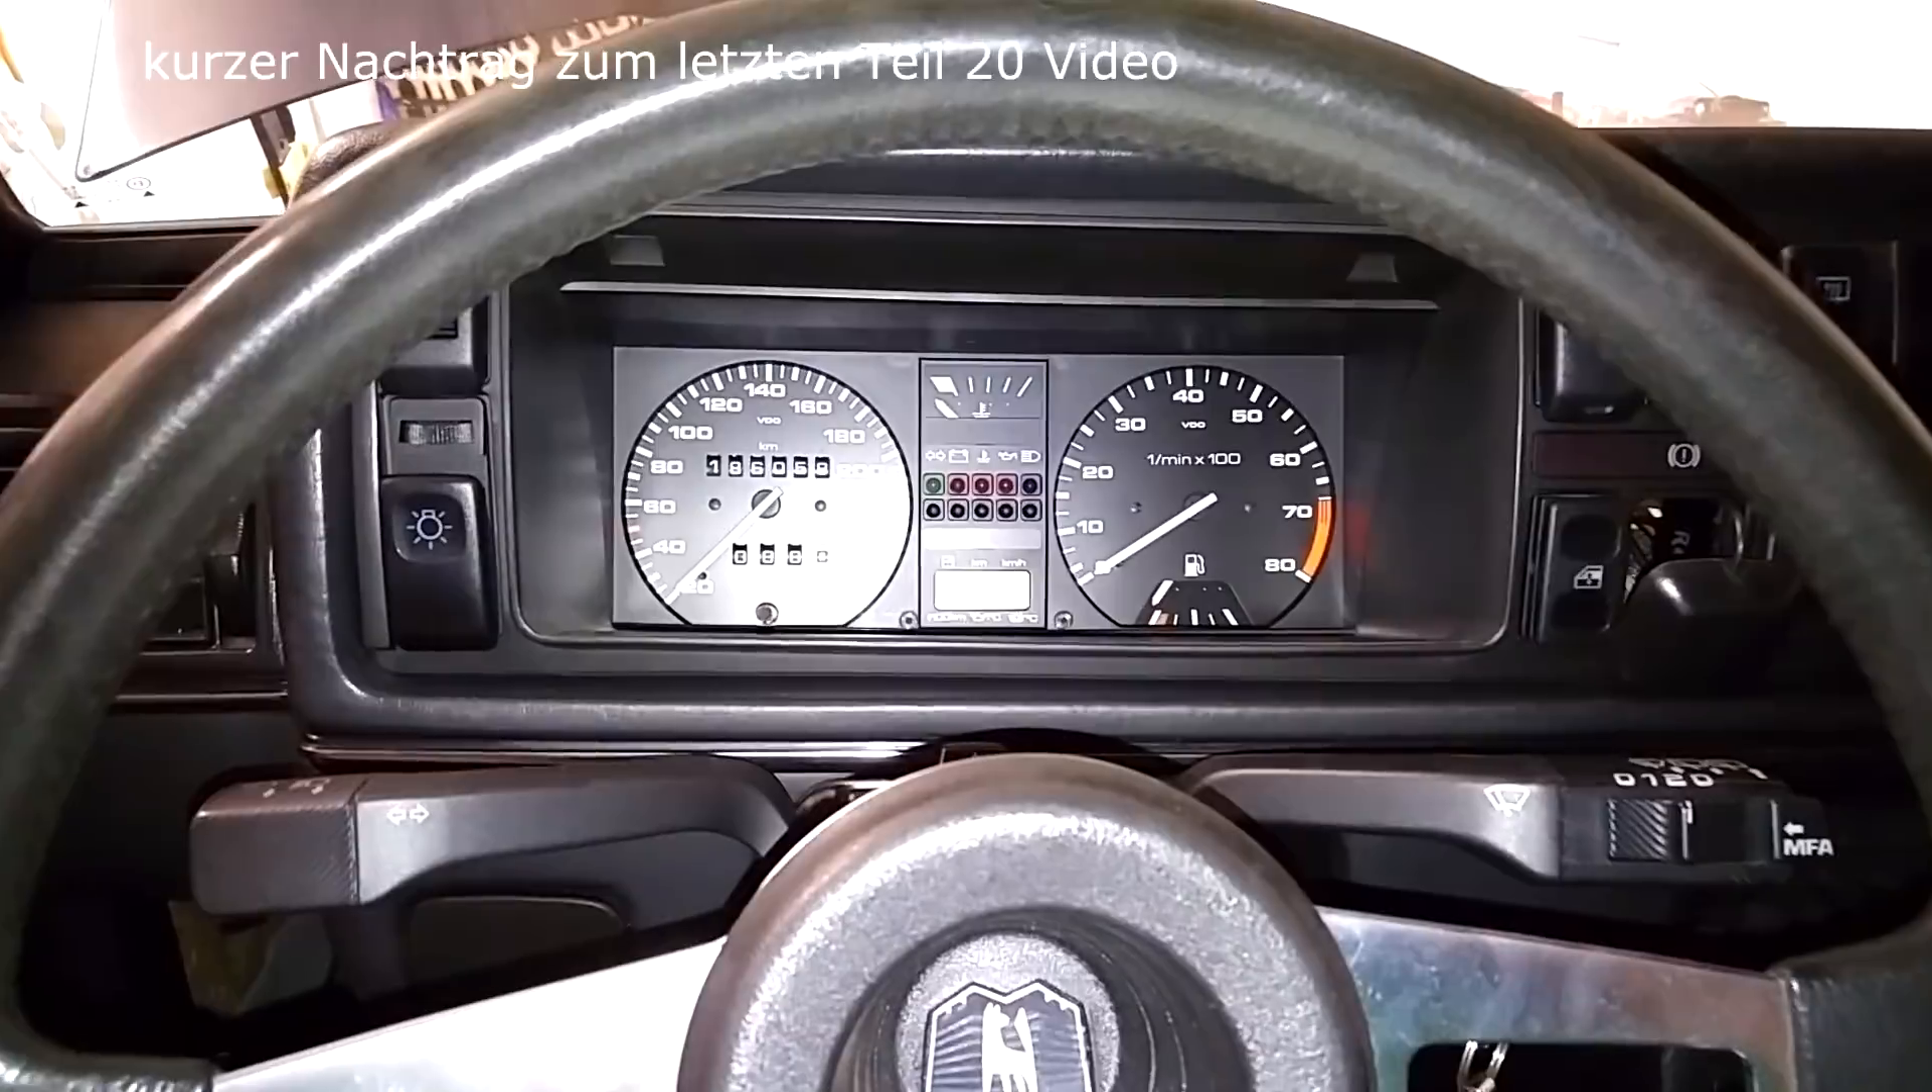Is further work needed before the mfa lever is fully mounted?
No.